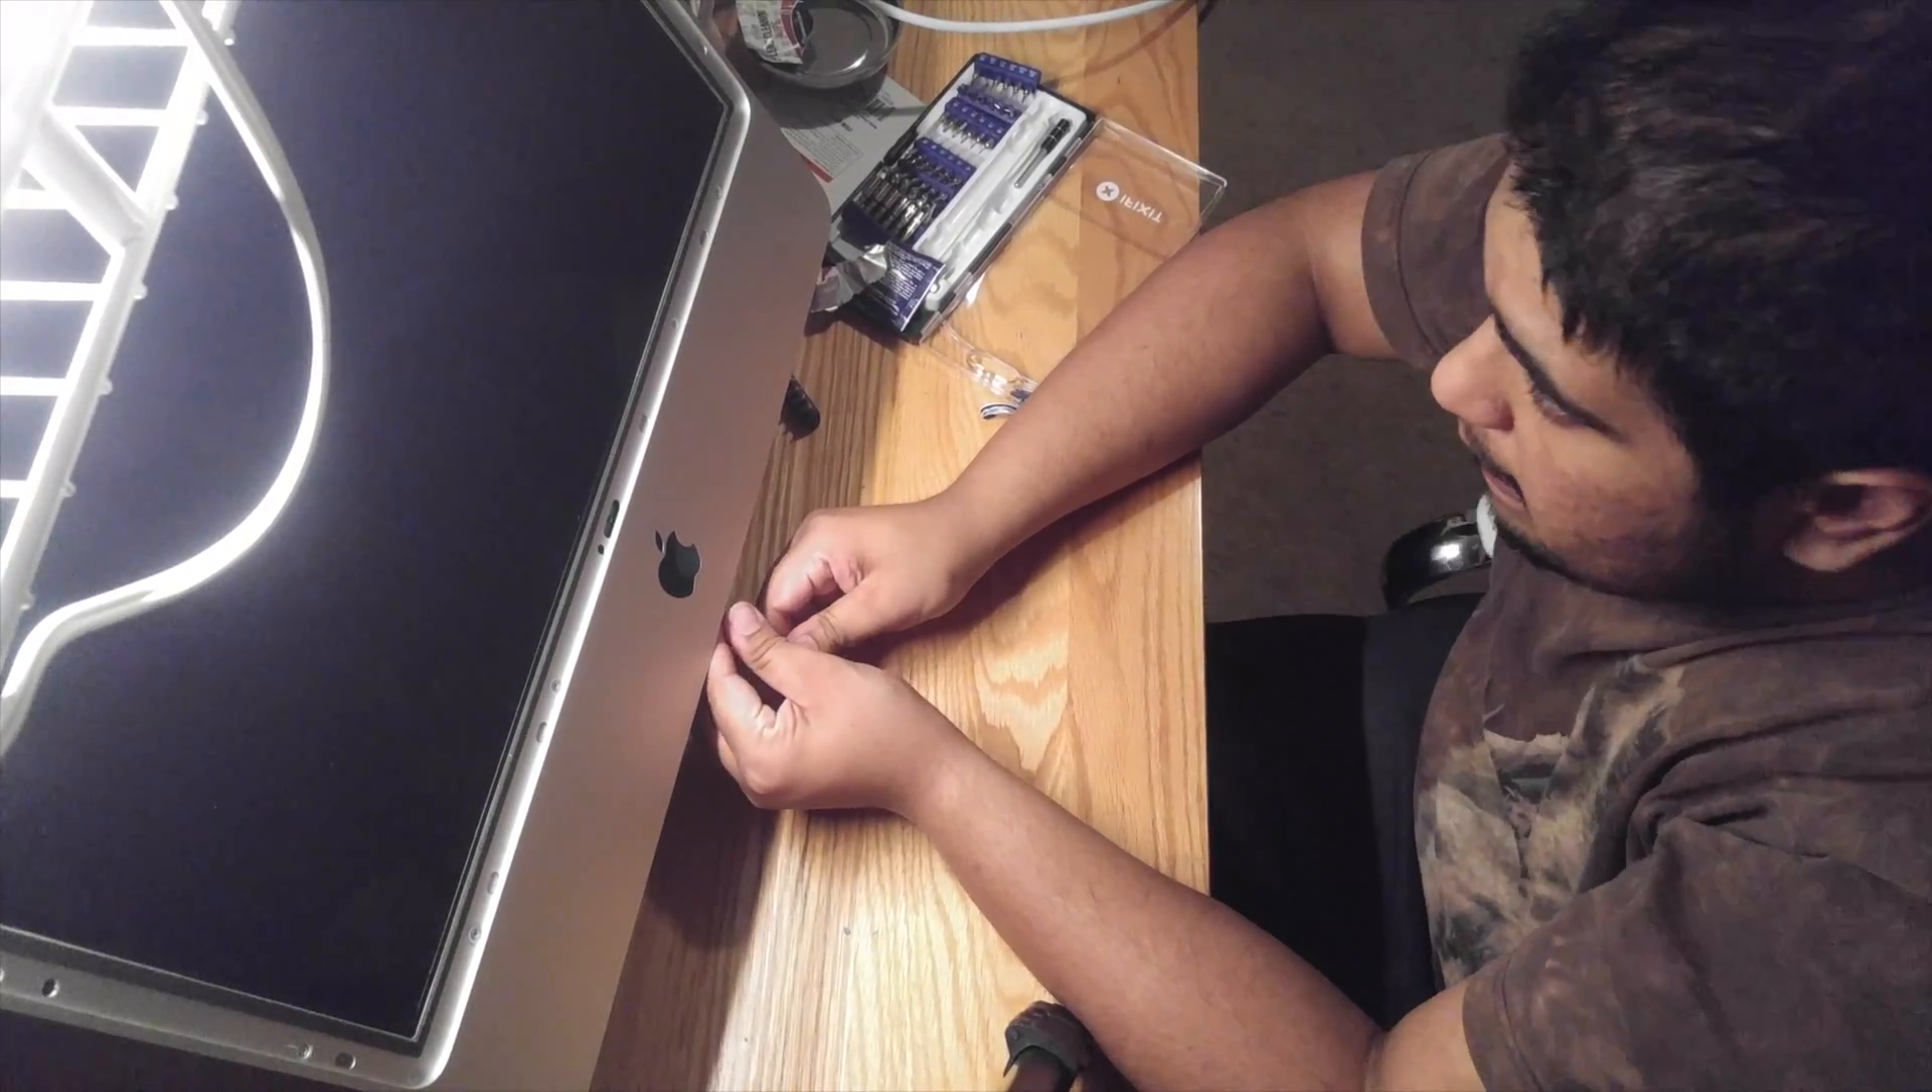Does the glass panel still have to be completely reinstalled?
Yes.